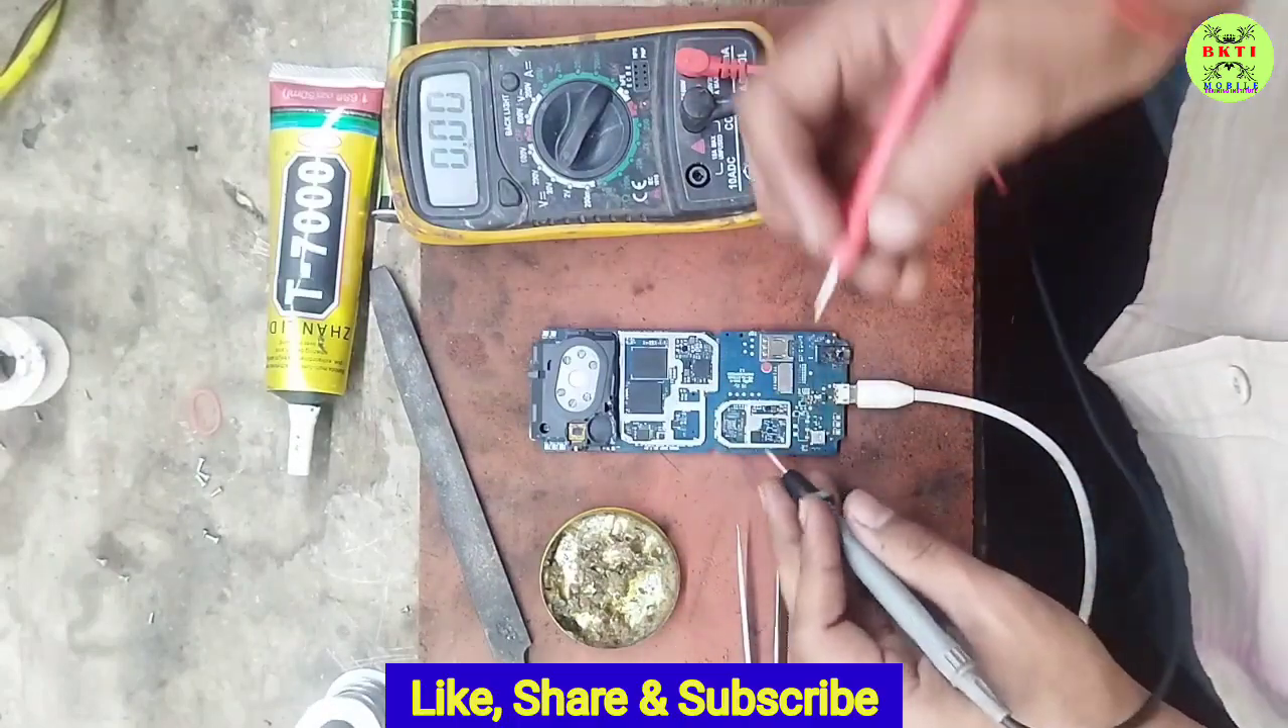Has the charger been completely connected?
Yes.